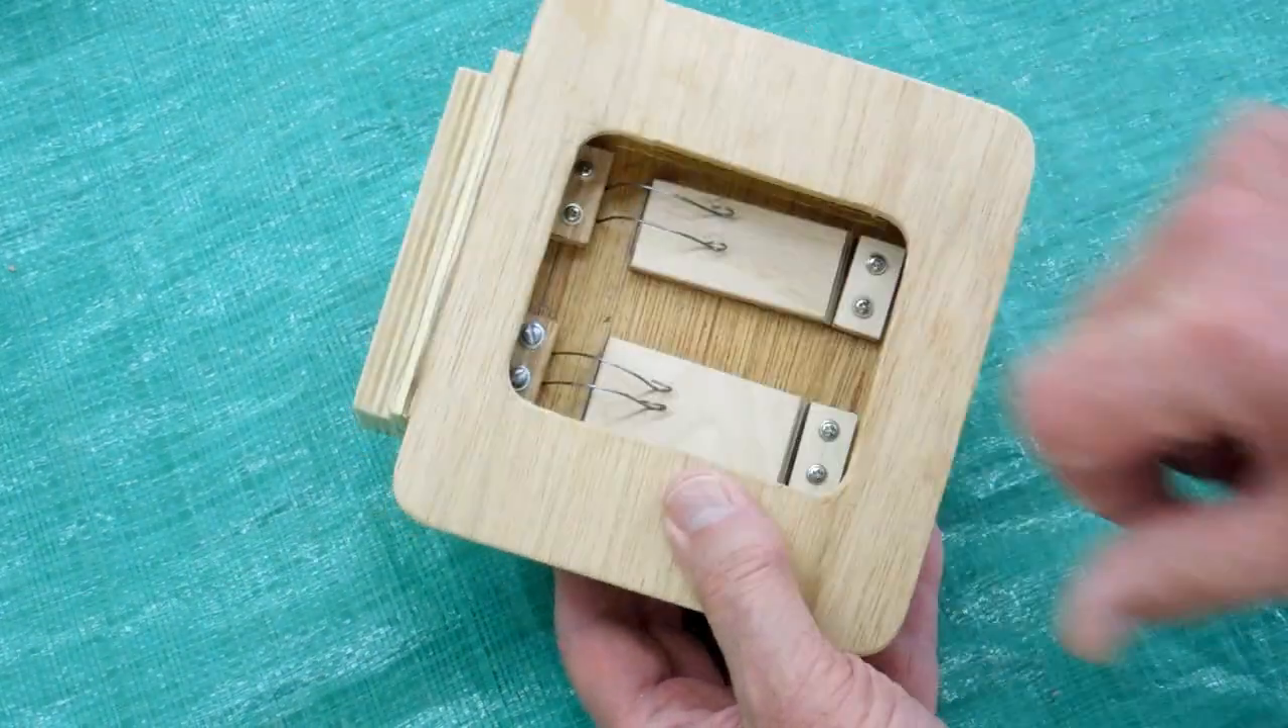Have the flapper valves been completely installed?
Yes.